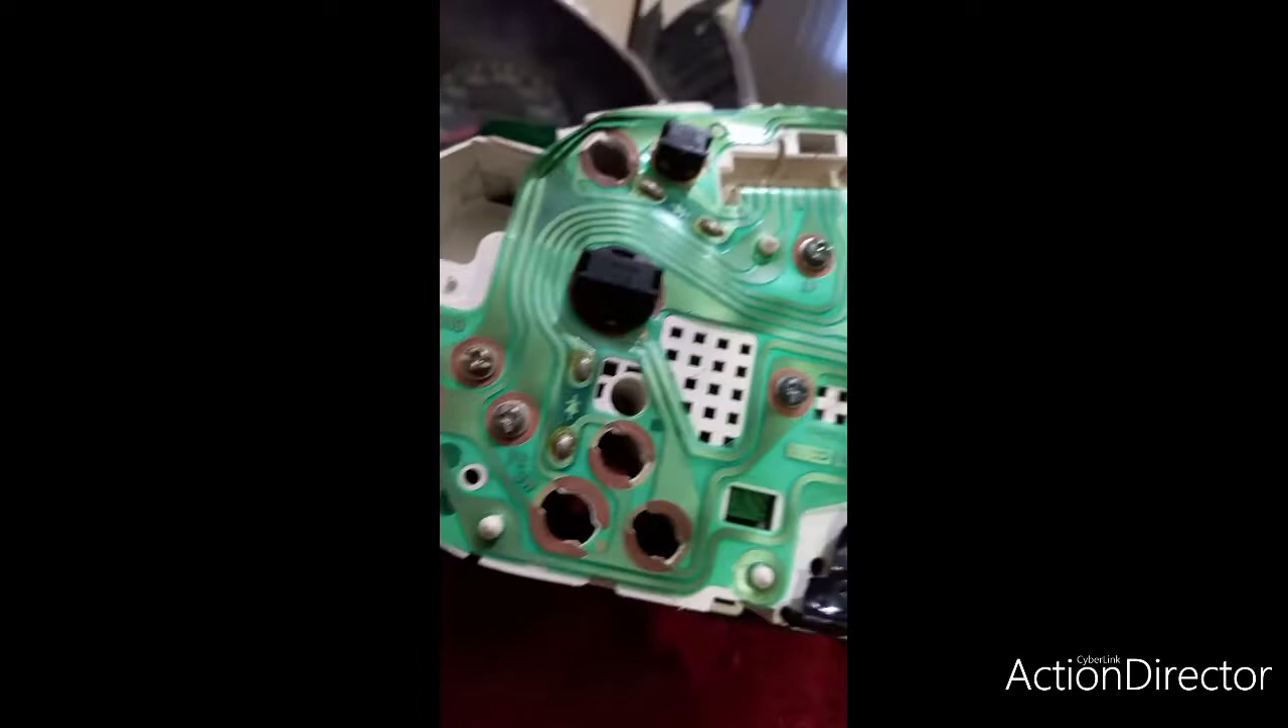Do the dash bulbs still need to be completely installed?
Yes.